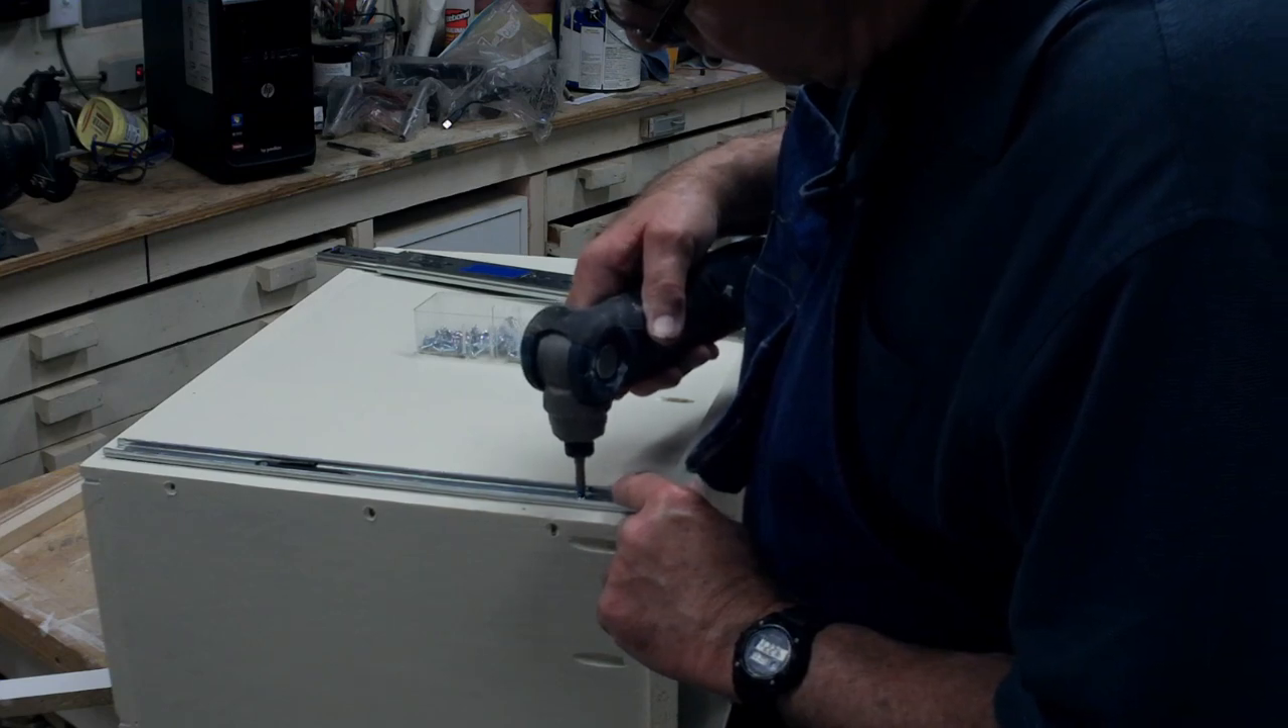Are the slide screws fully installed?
No.